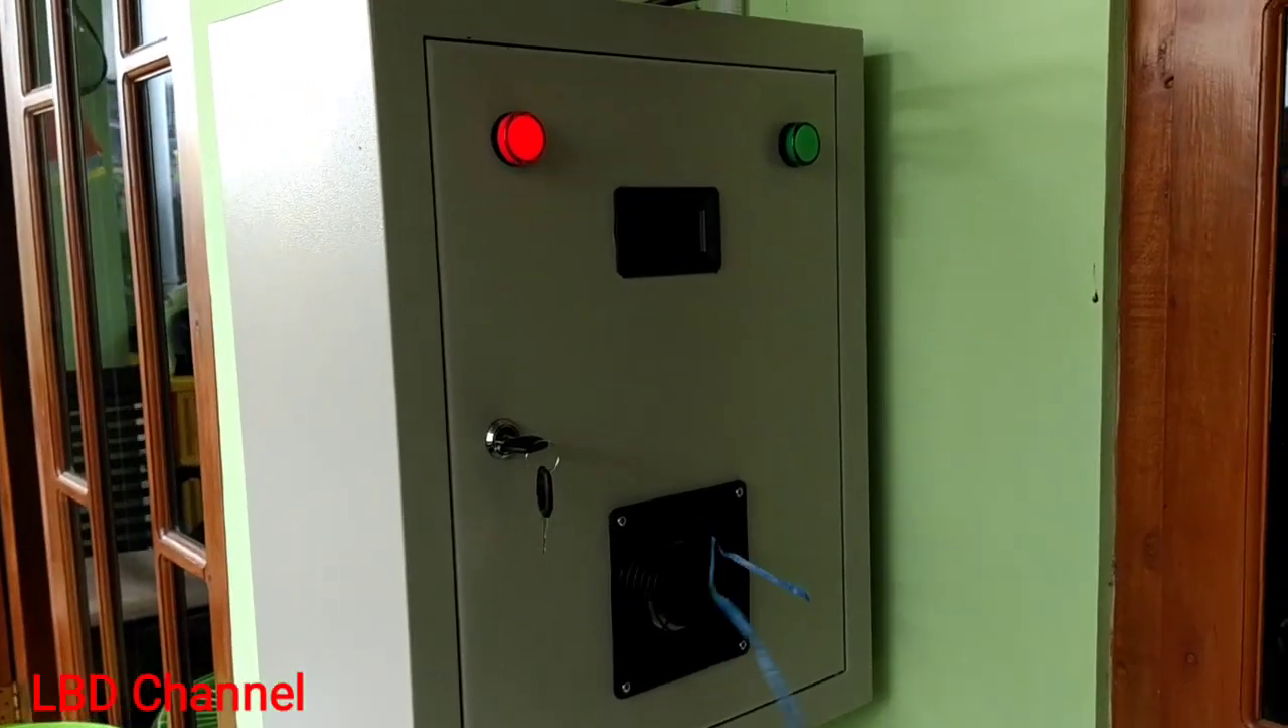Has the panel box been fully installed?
Yes.